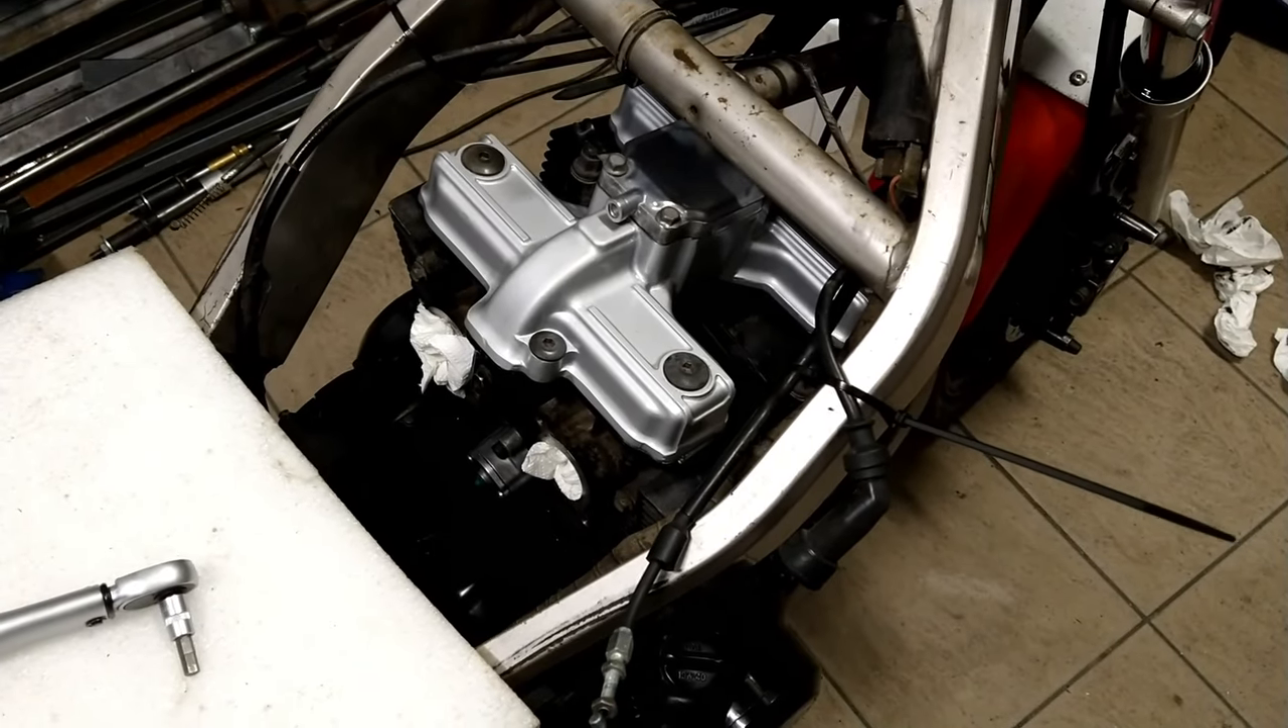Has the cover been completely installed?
Yes.